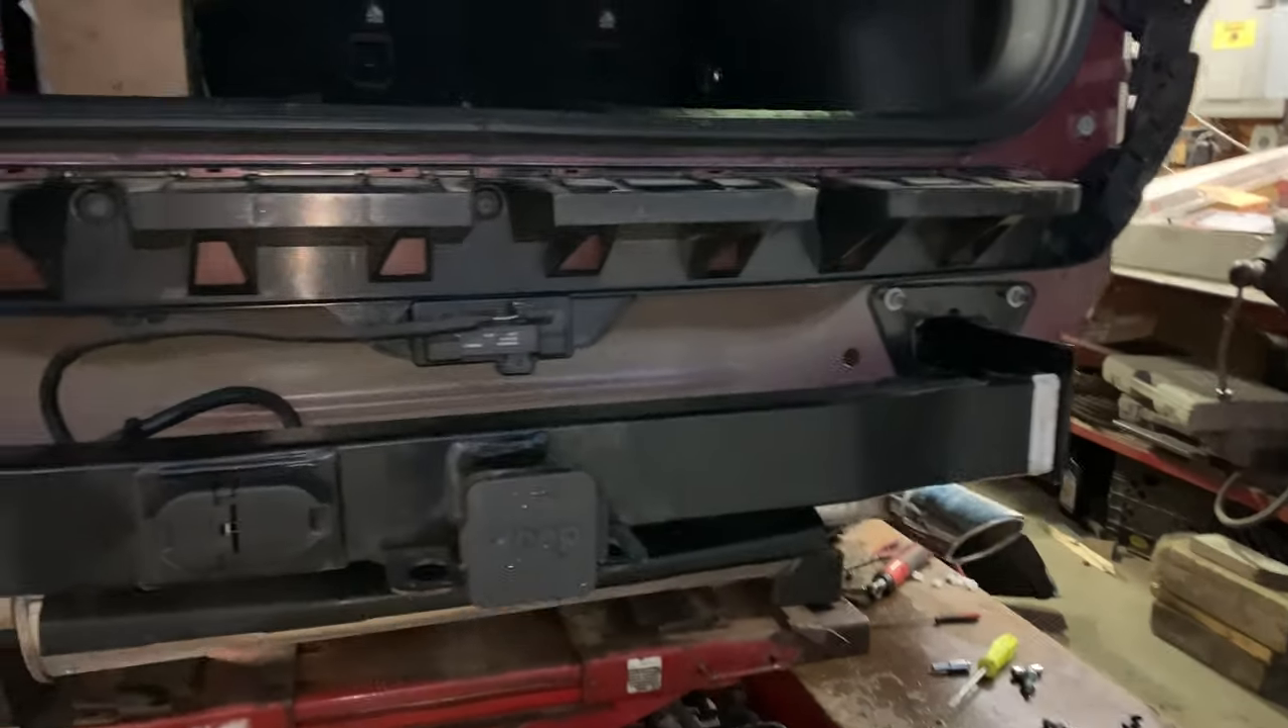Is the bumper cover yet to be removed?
No.